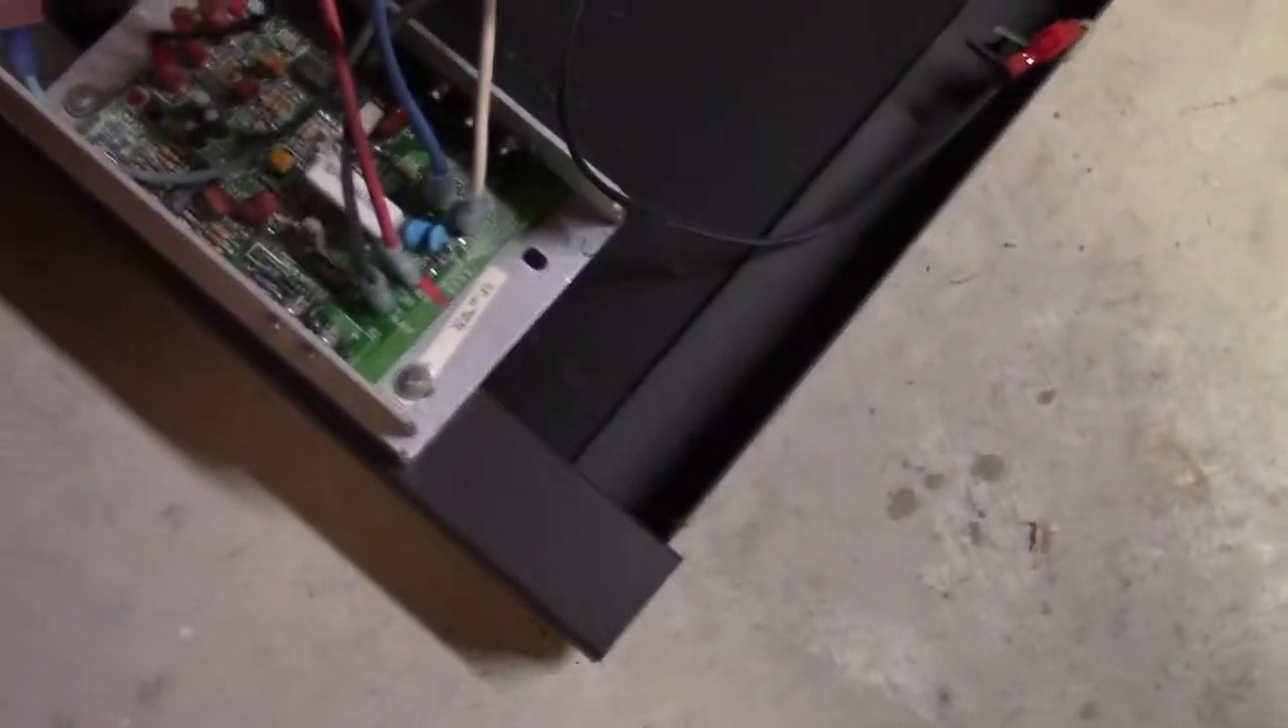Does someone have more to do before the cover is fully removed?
No.